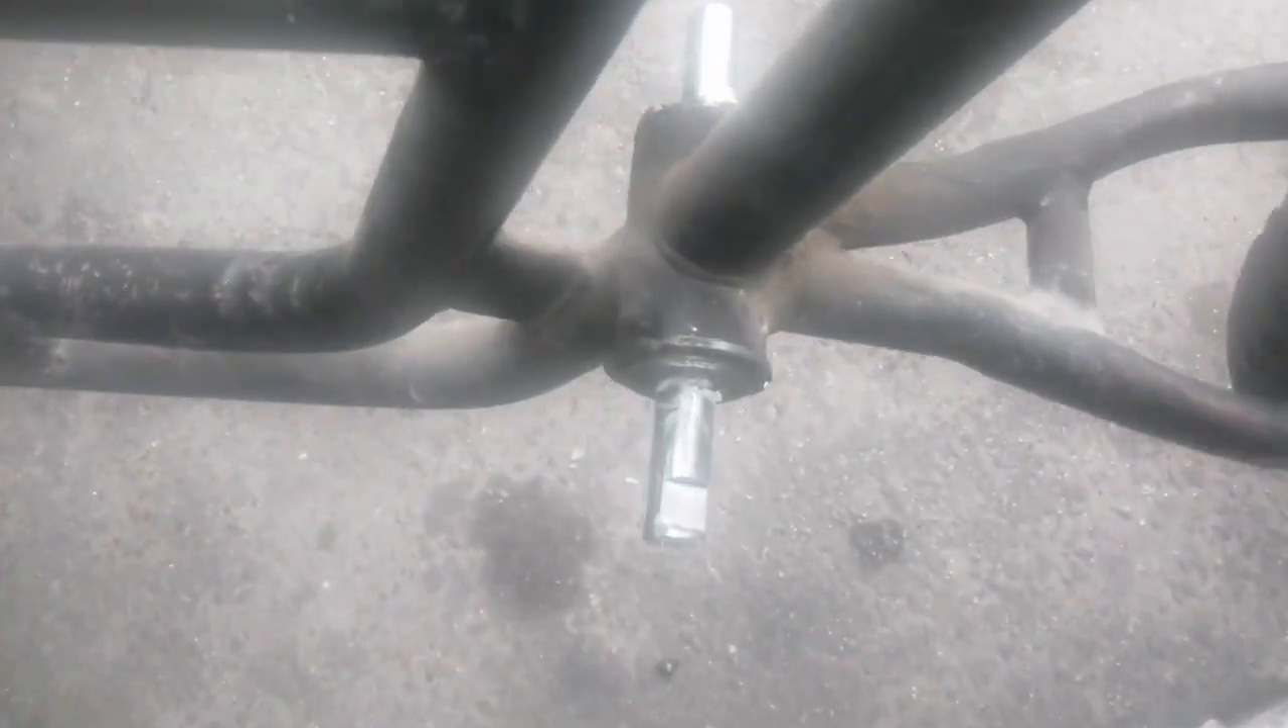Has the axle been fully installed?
Yes.